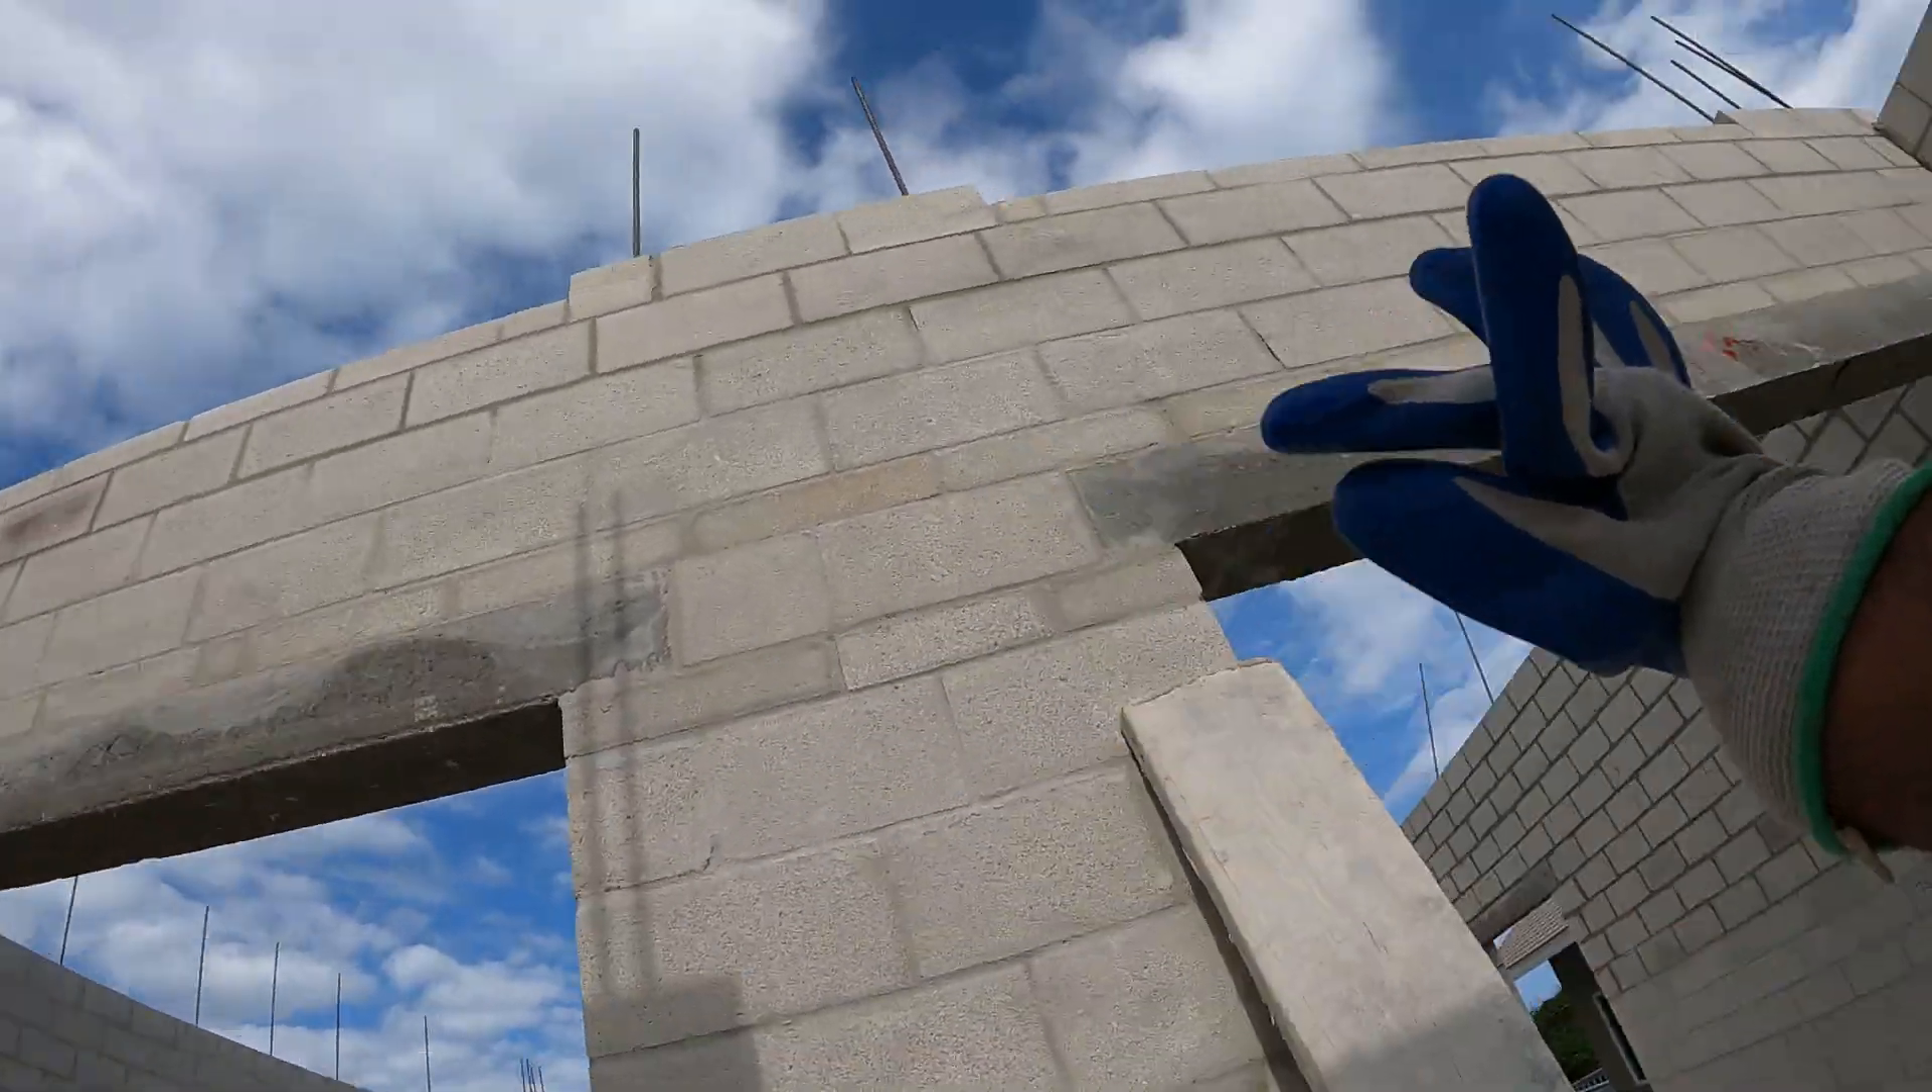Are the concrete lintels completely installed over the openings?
Yes.